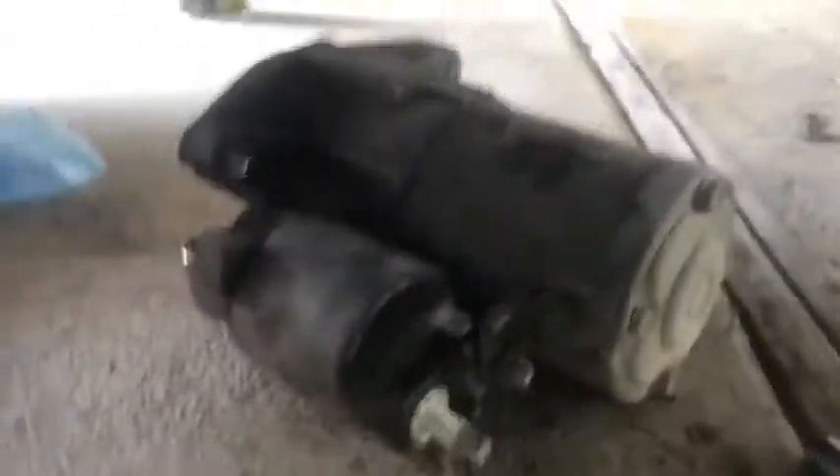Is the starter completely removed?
Yes.